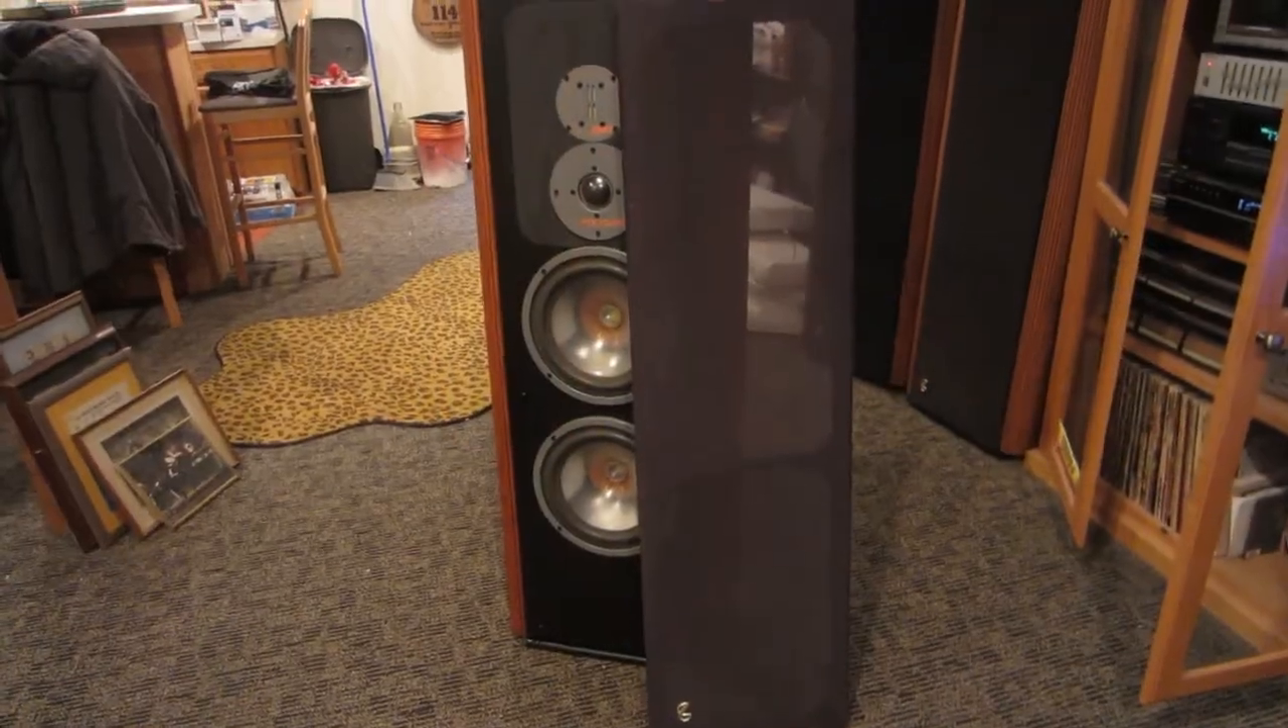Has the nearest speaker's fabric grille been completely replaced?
No.